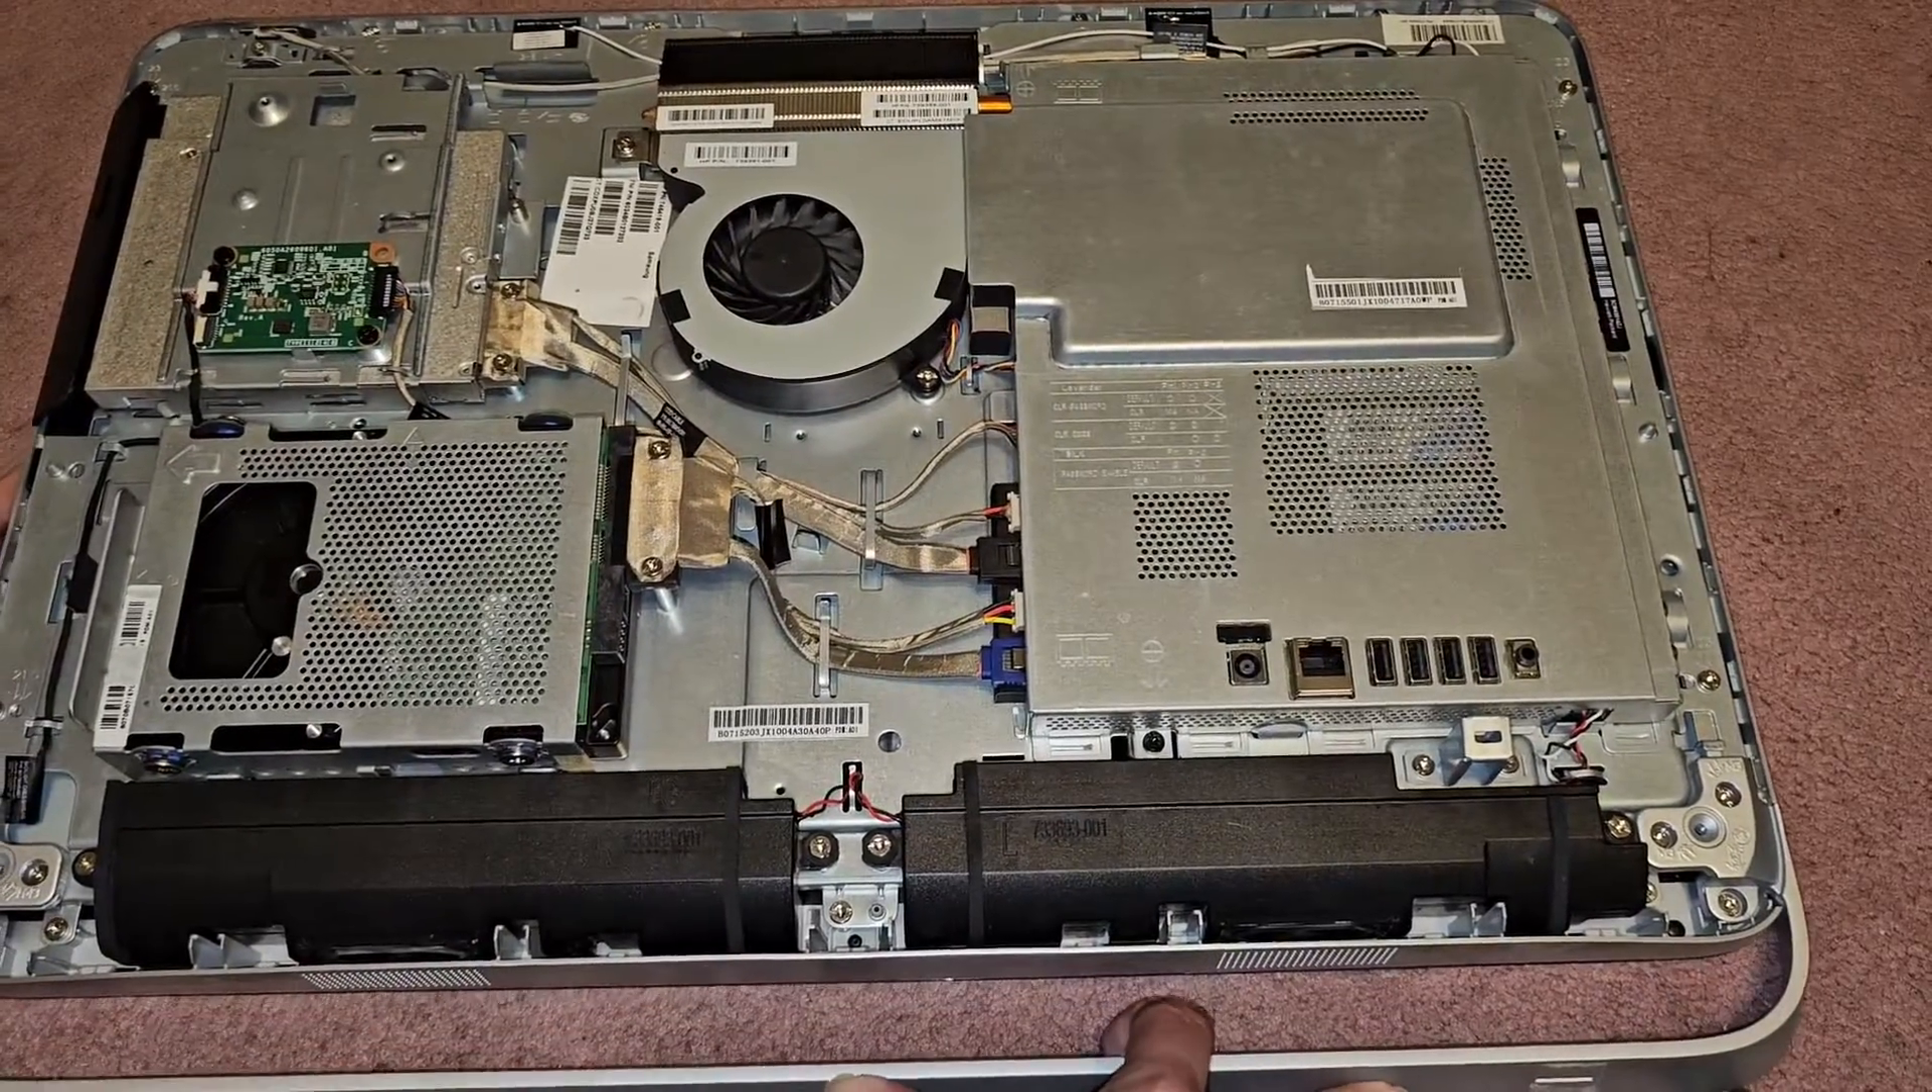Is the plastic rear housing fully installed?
No.